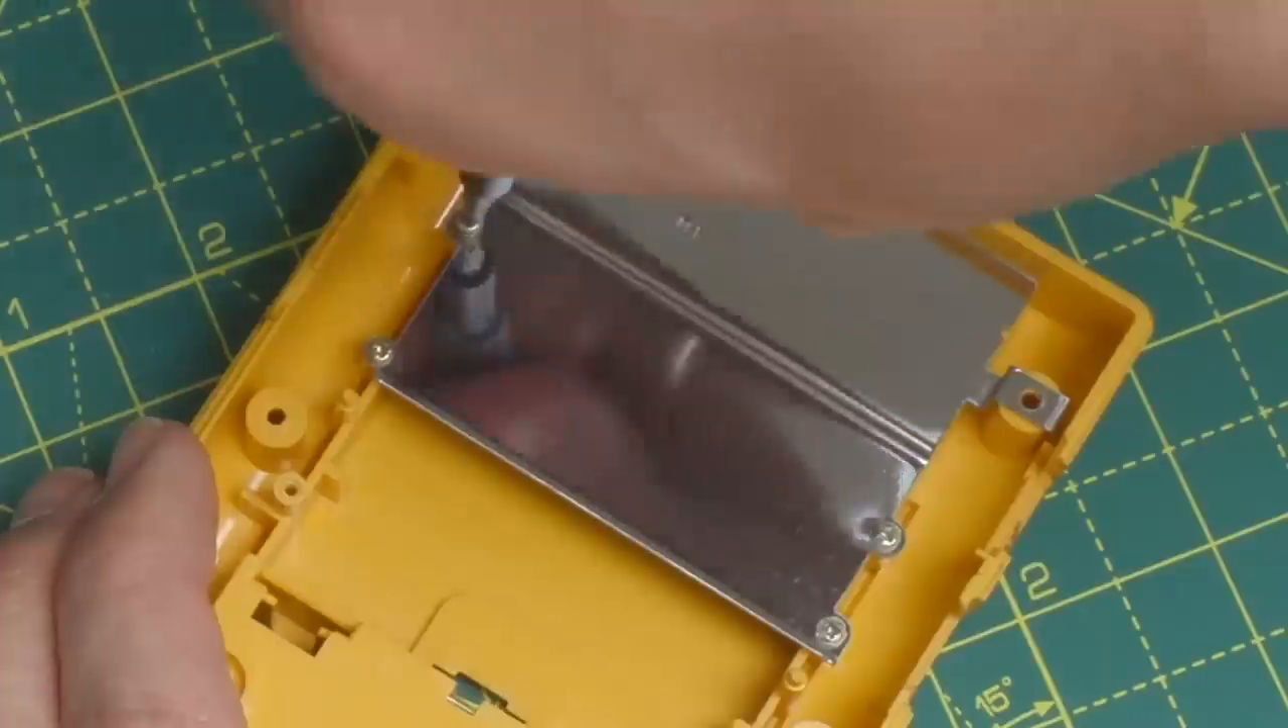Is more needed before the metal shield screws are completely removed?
Yes.